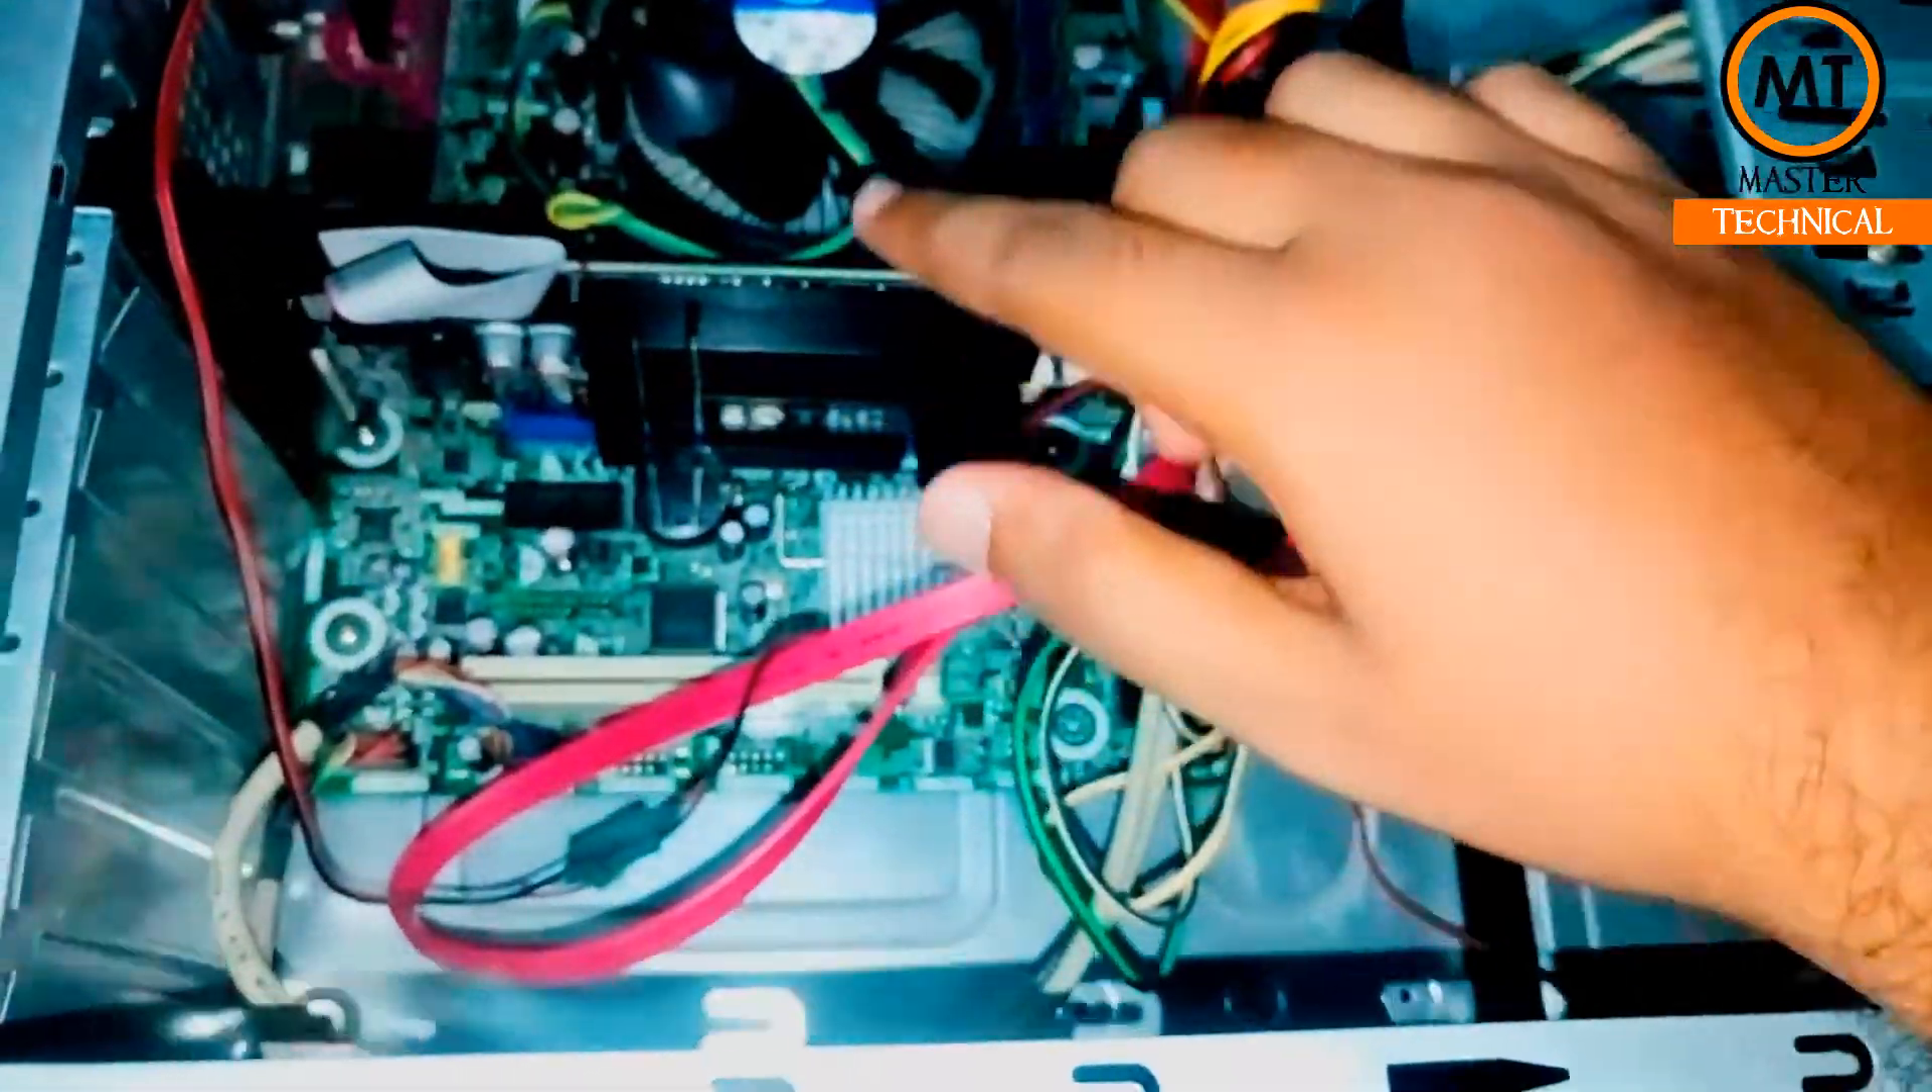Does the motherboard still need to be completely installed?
No.